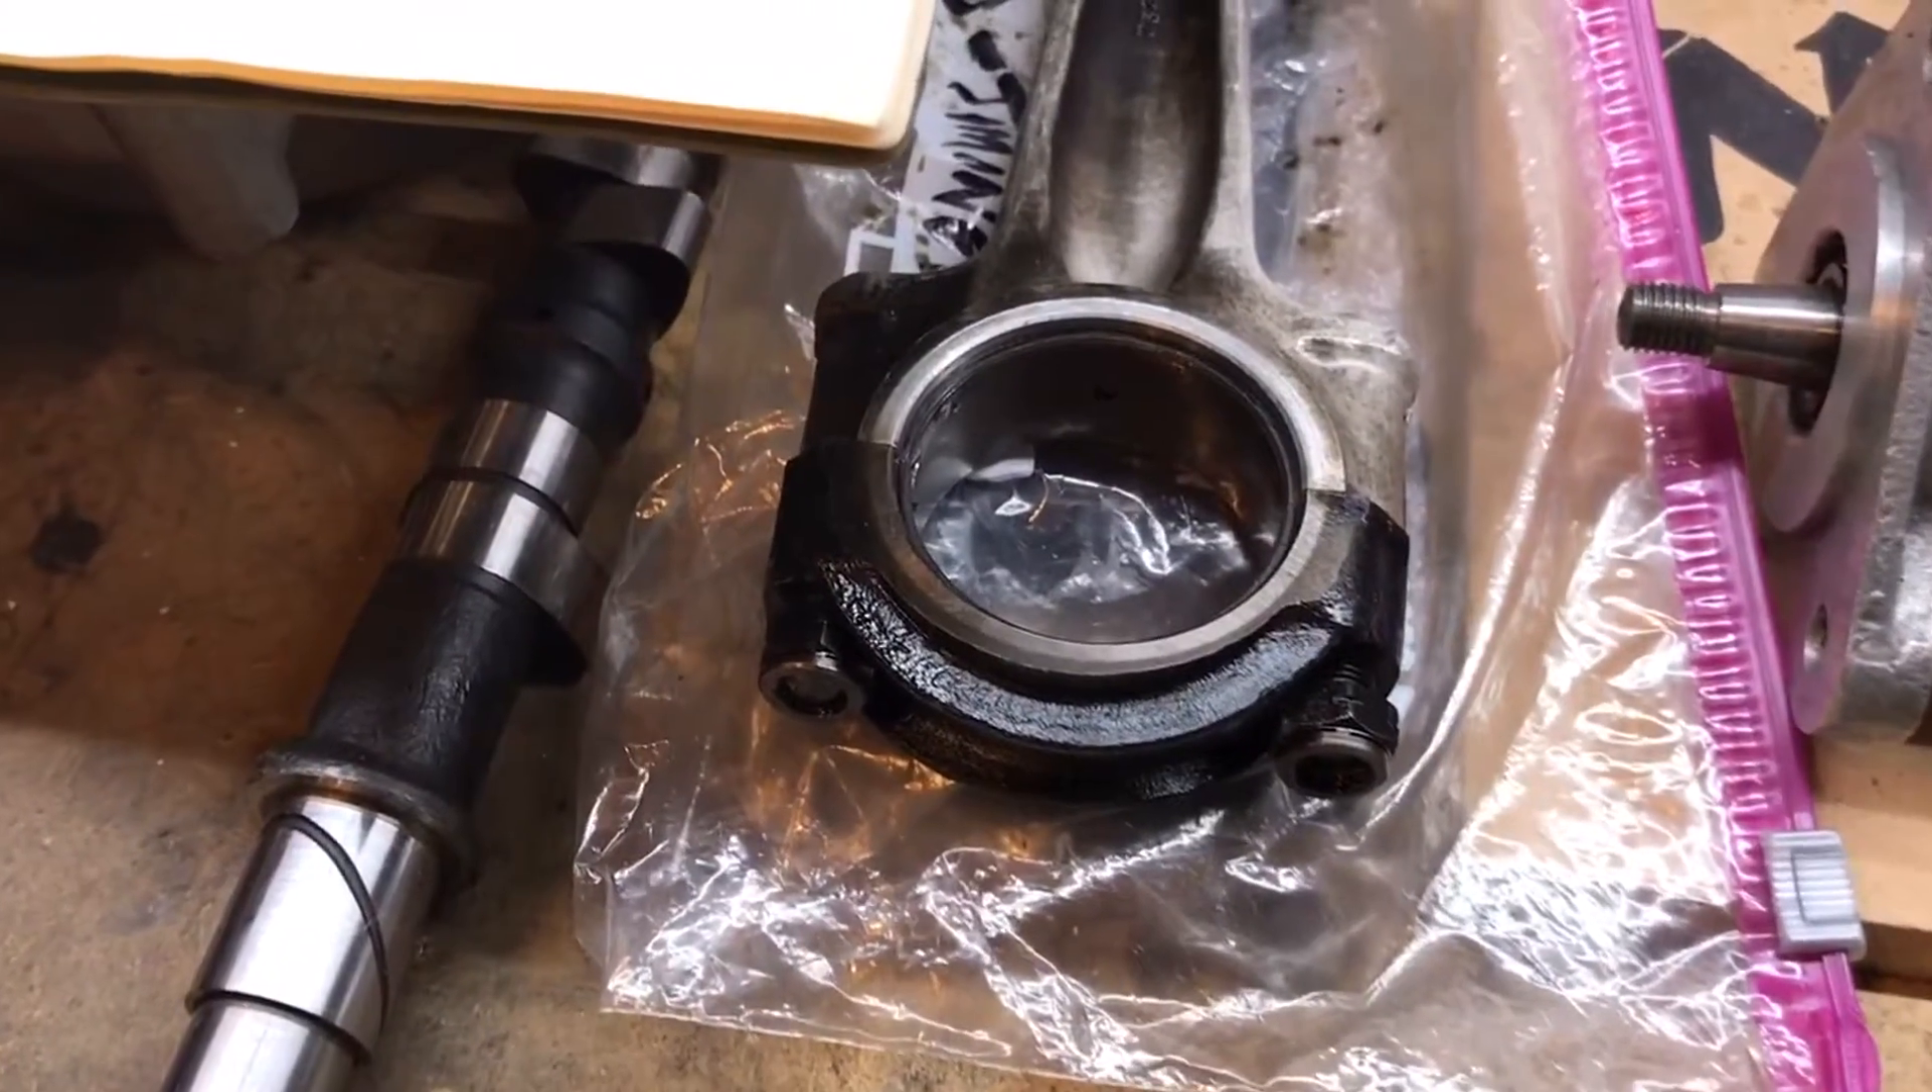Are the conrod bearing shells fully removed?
No.